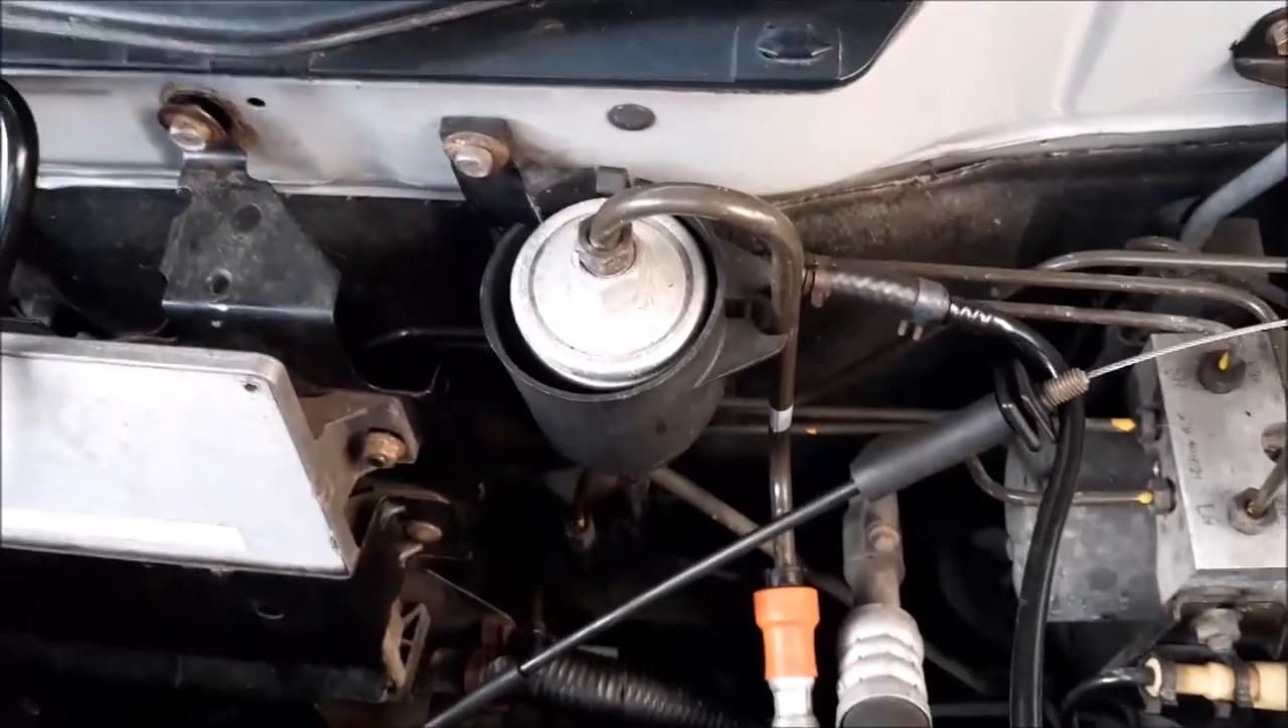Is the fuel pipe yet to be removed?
Yes.